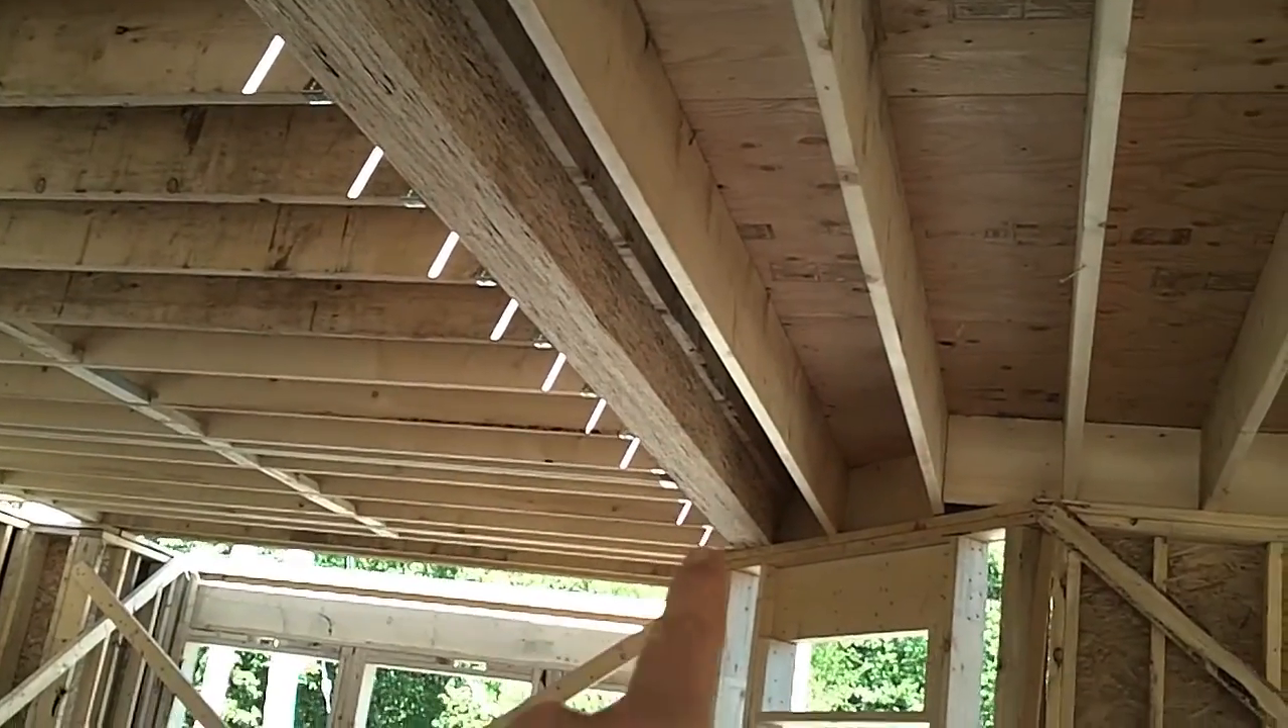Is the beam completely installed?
Yes.